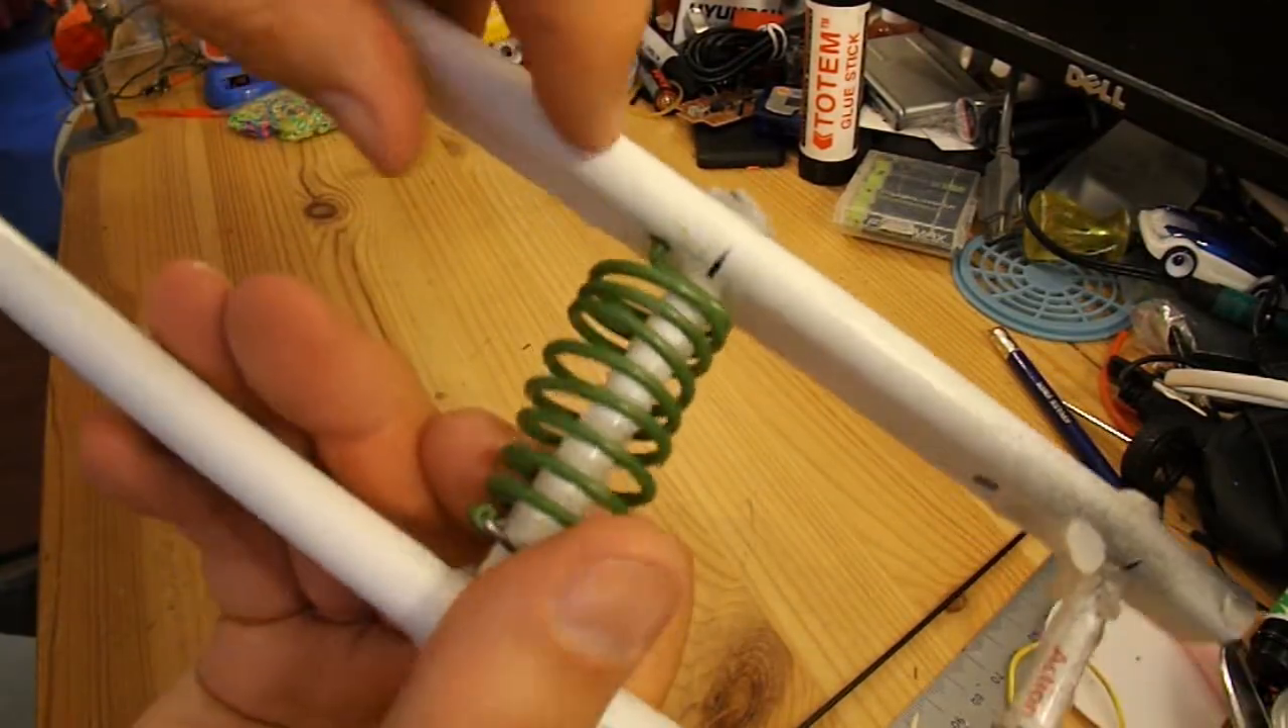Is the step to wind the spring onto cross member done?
Yes.